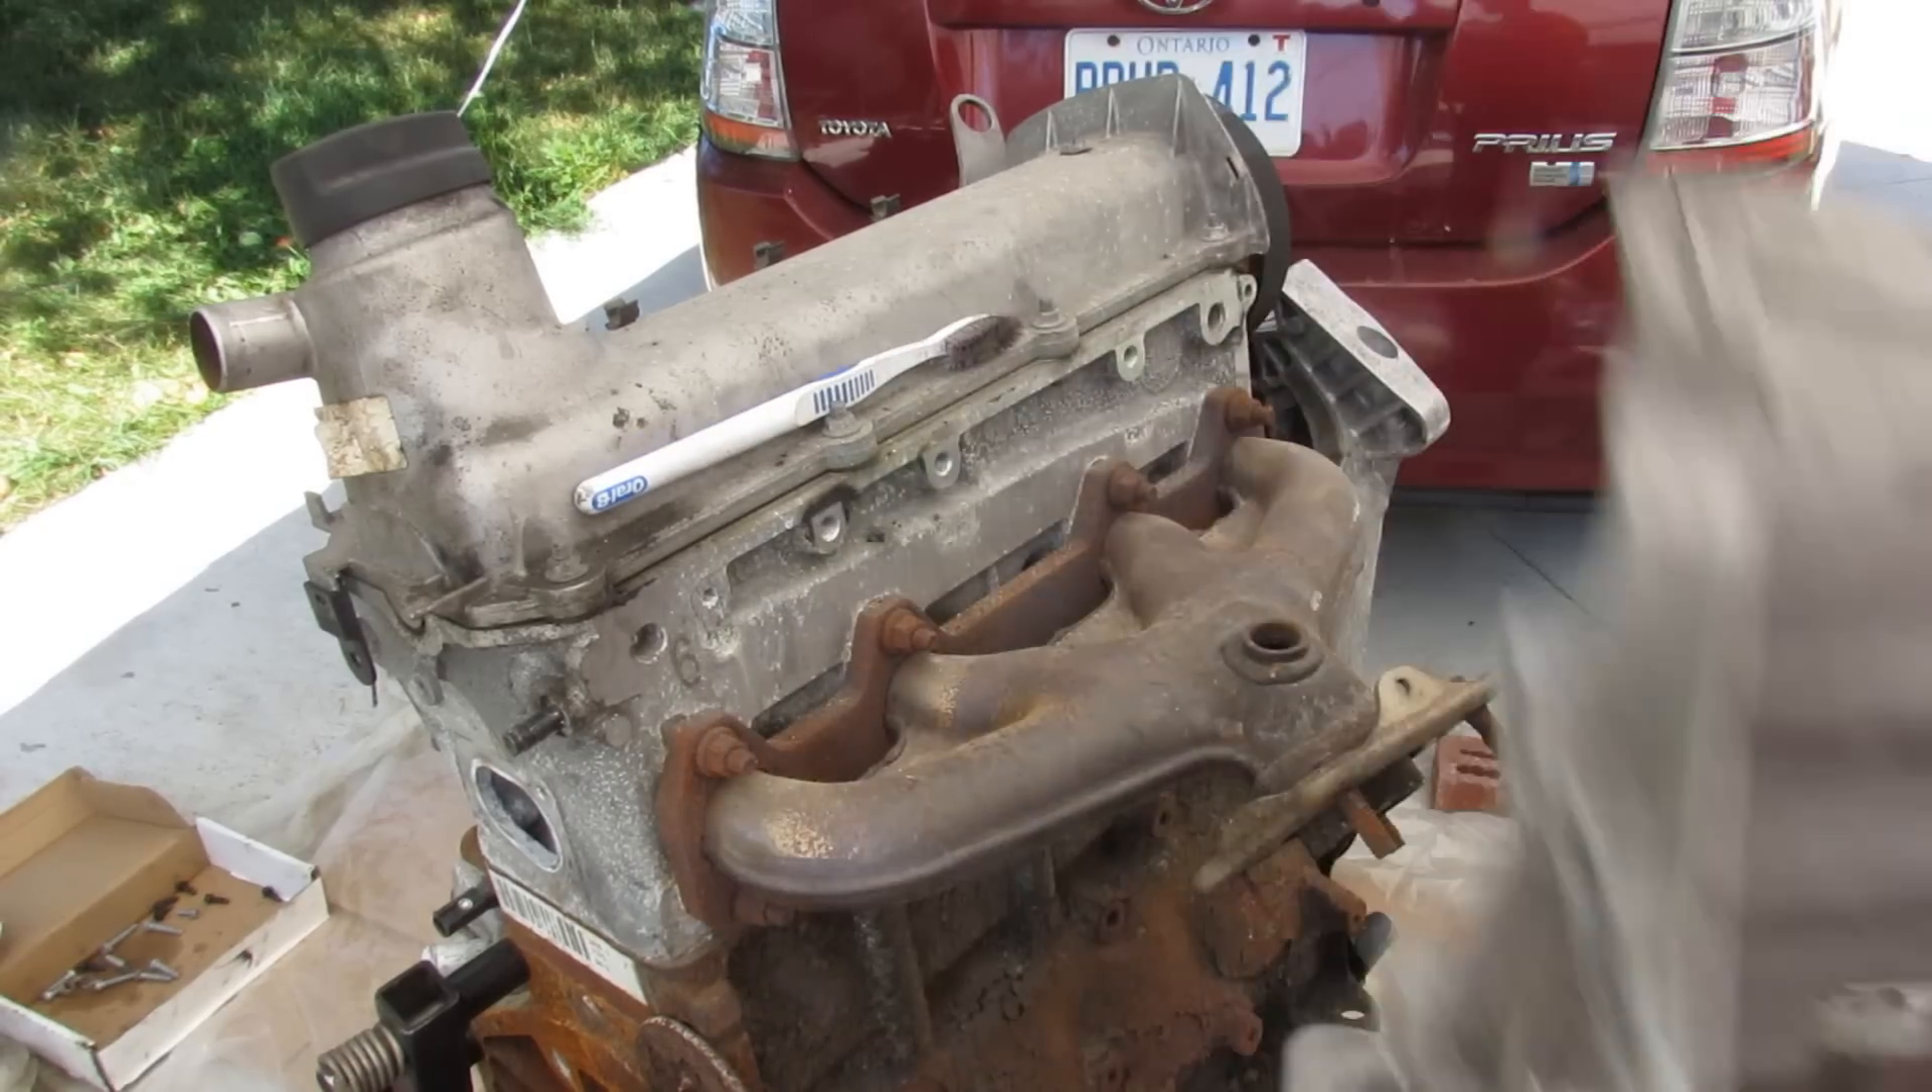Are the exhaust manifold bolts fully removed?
No.